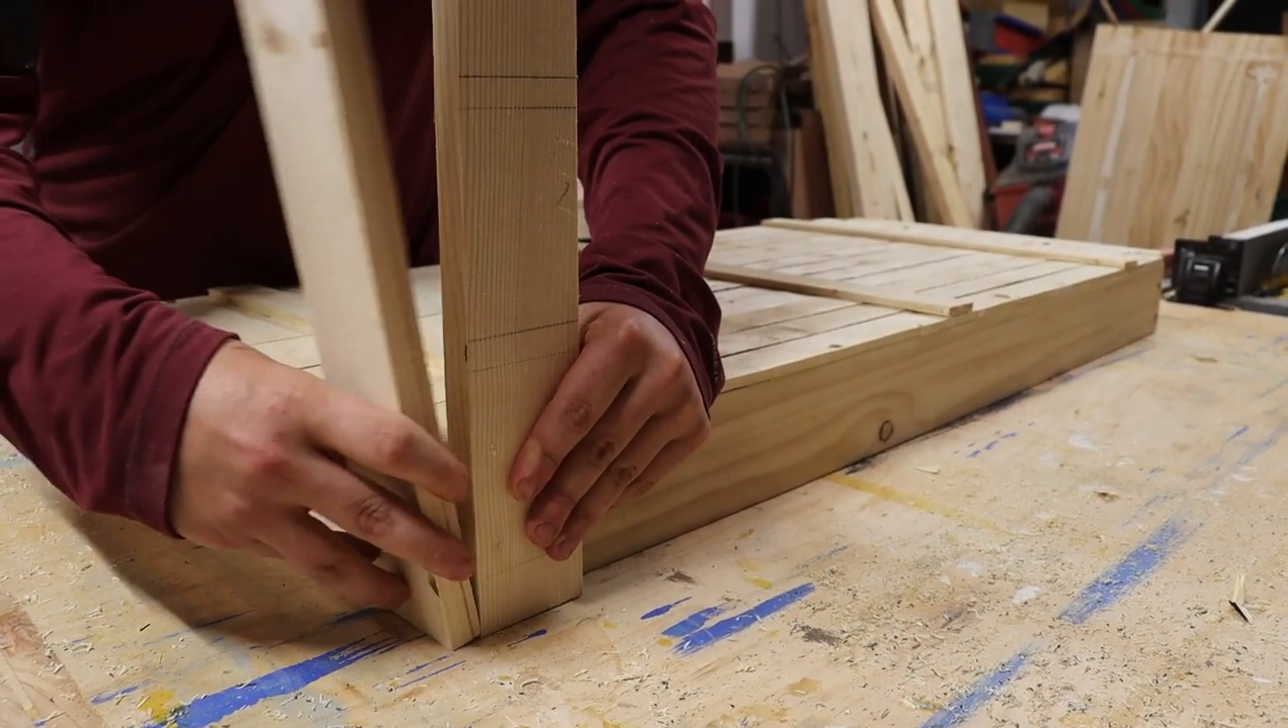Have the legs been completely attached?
No.